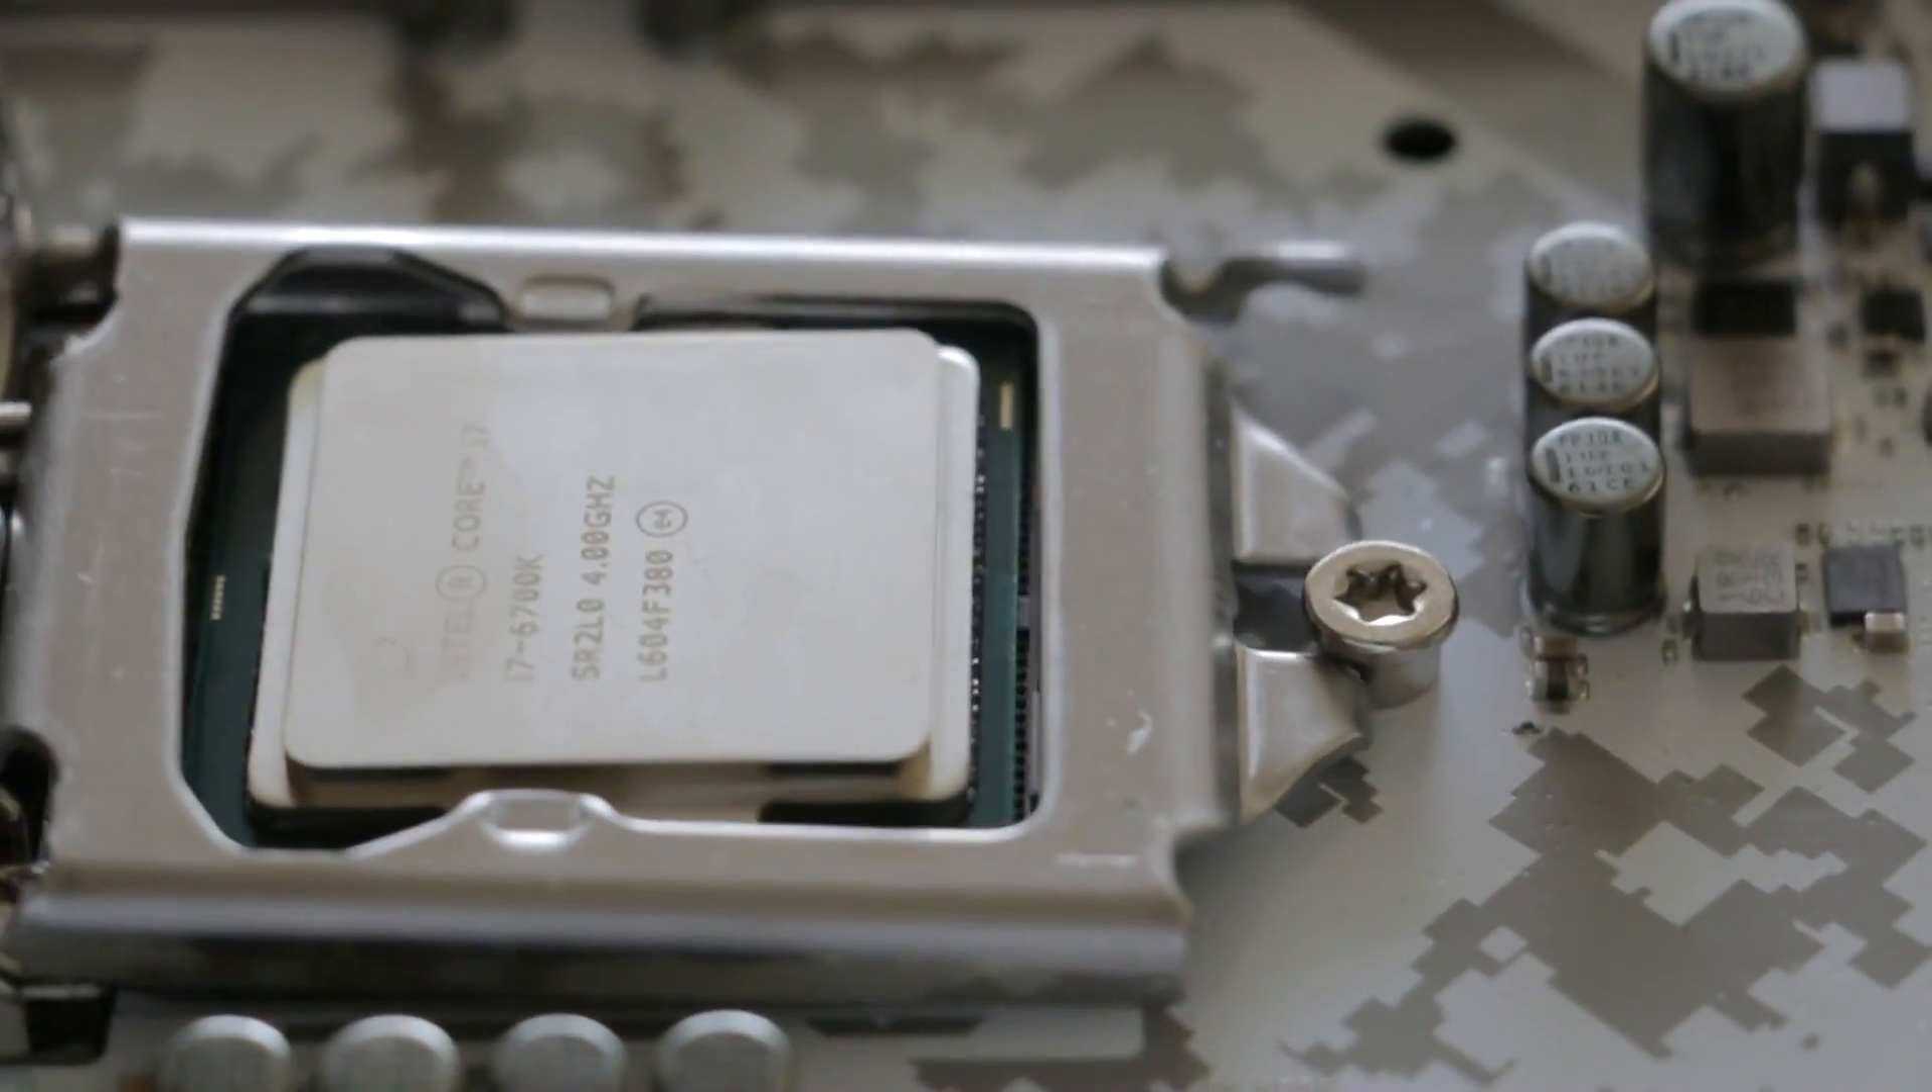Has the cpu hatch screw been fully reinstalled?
Yes.